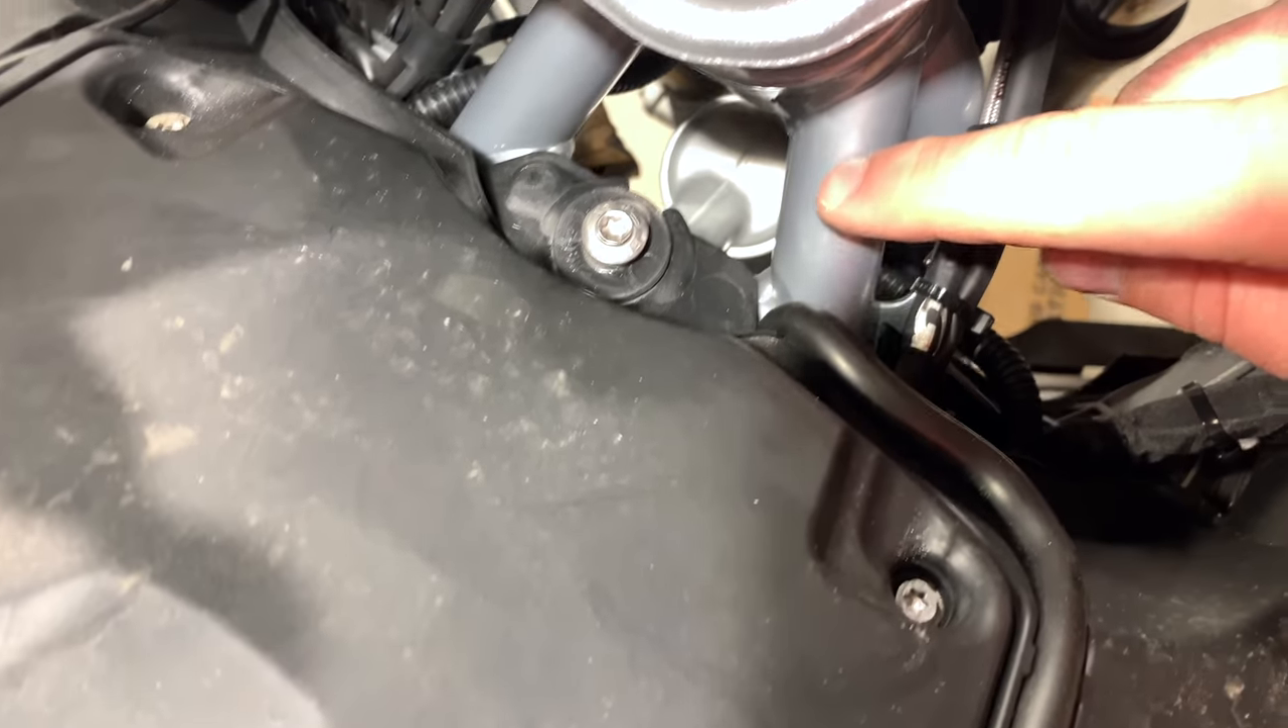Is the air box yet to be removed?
Yes.